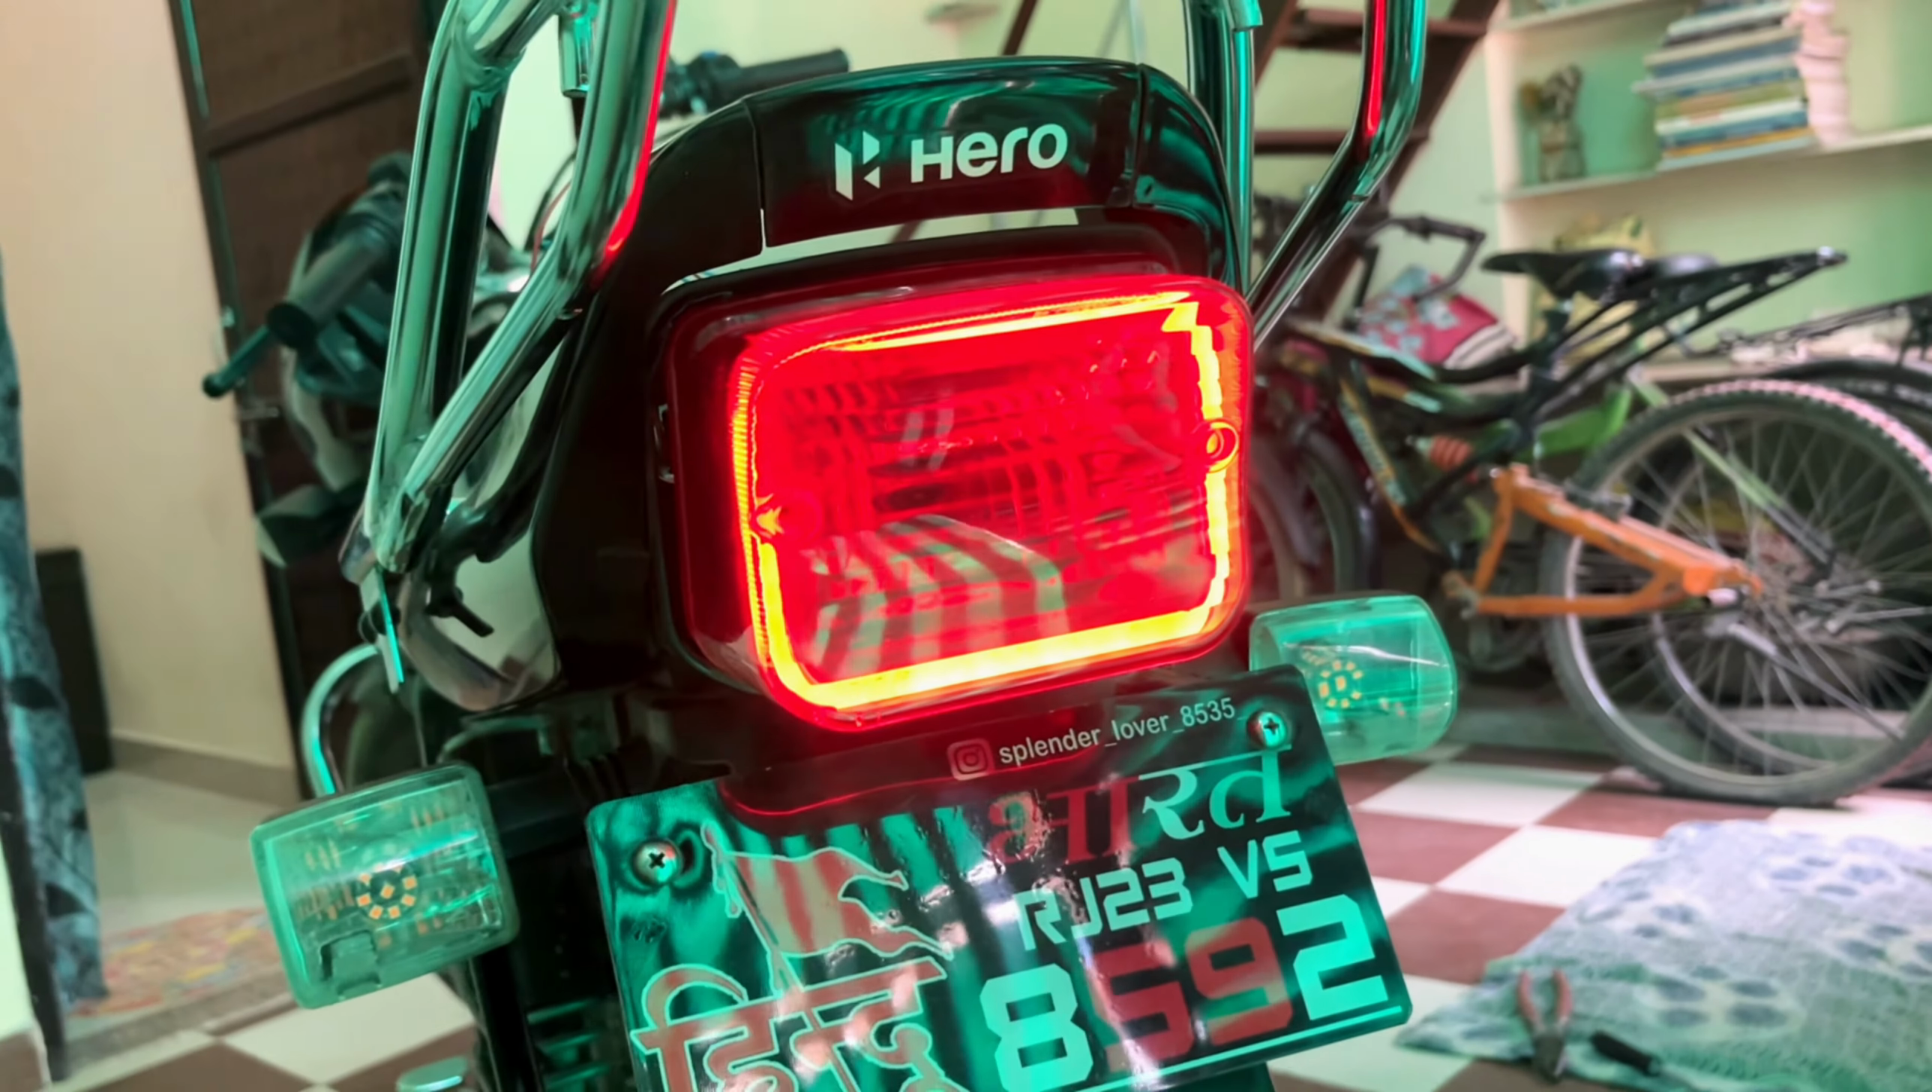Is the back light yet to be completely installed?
No.